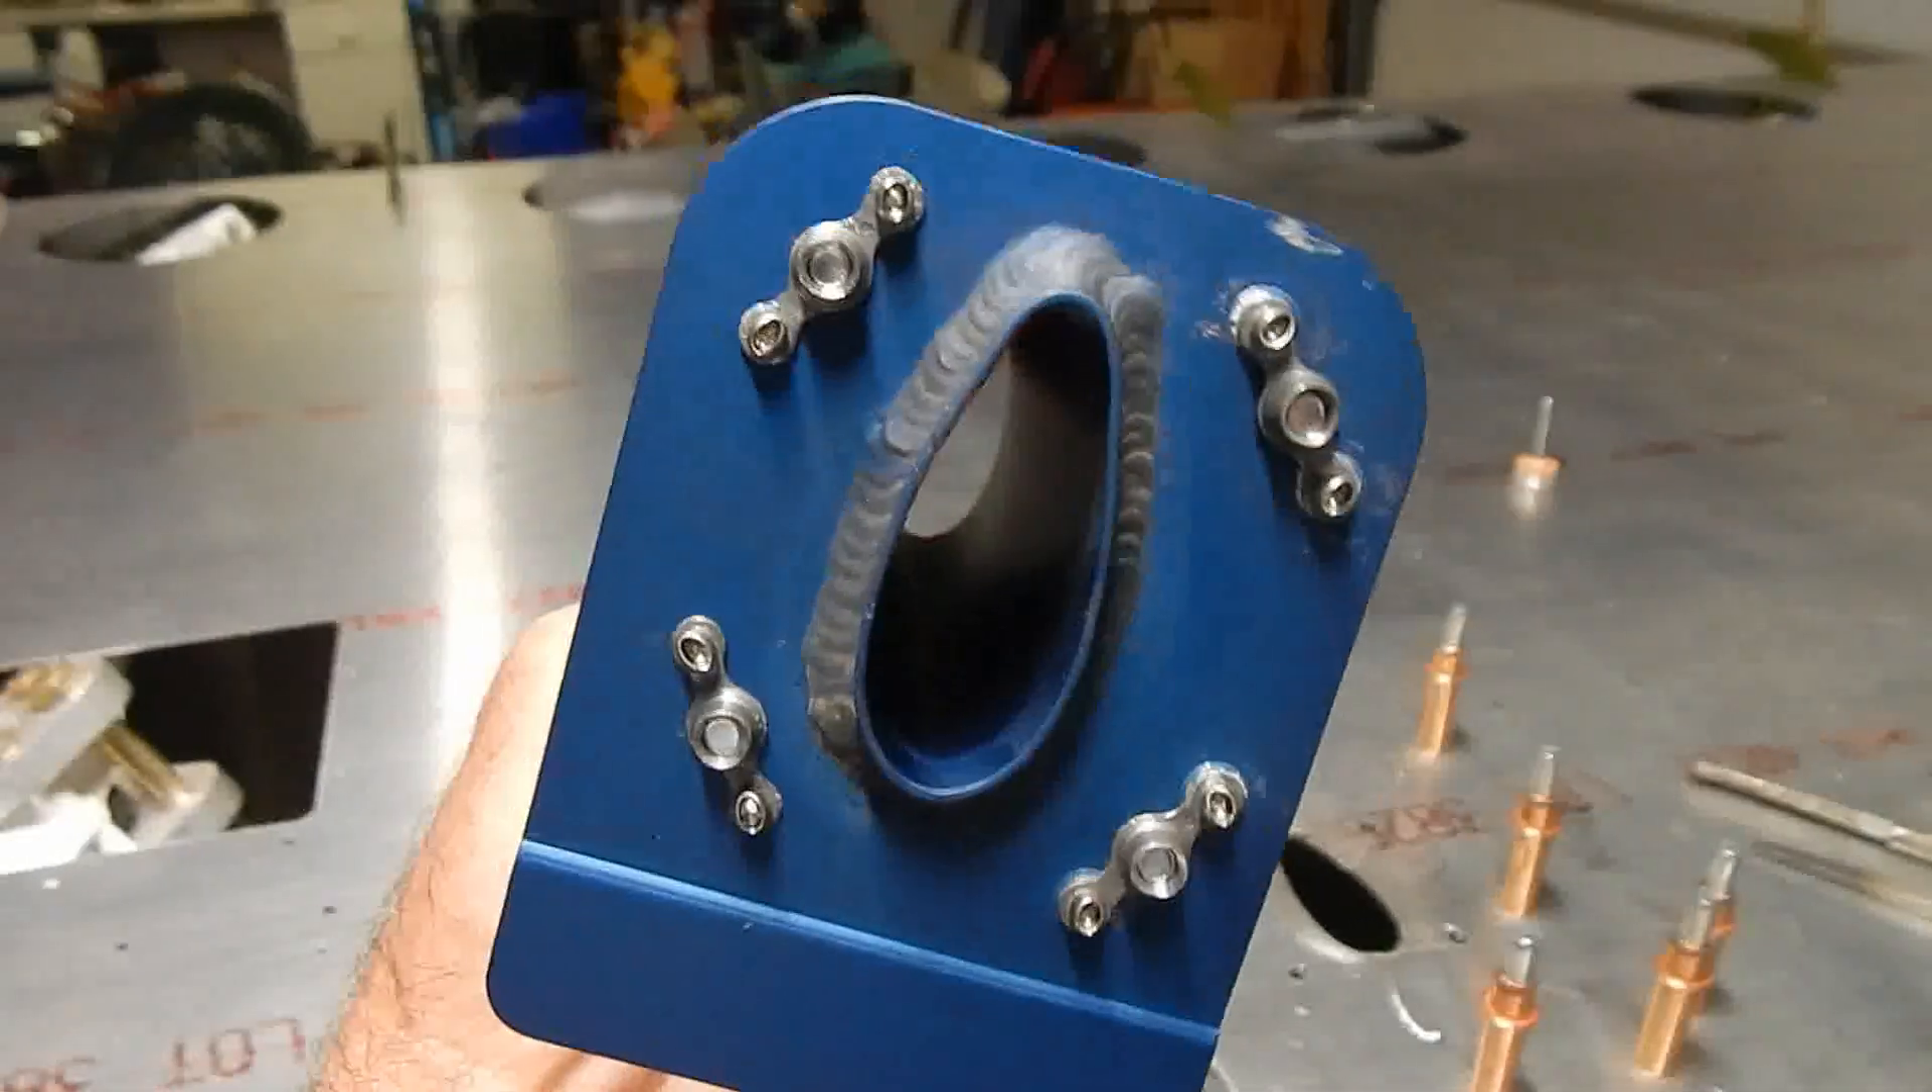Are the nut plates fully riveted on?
Yes.